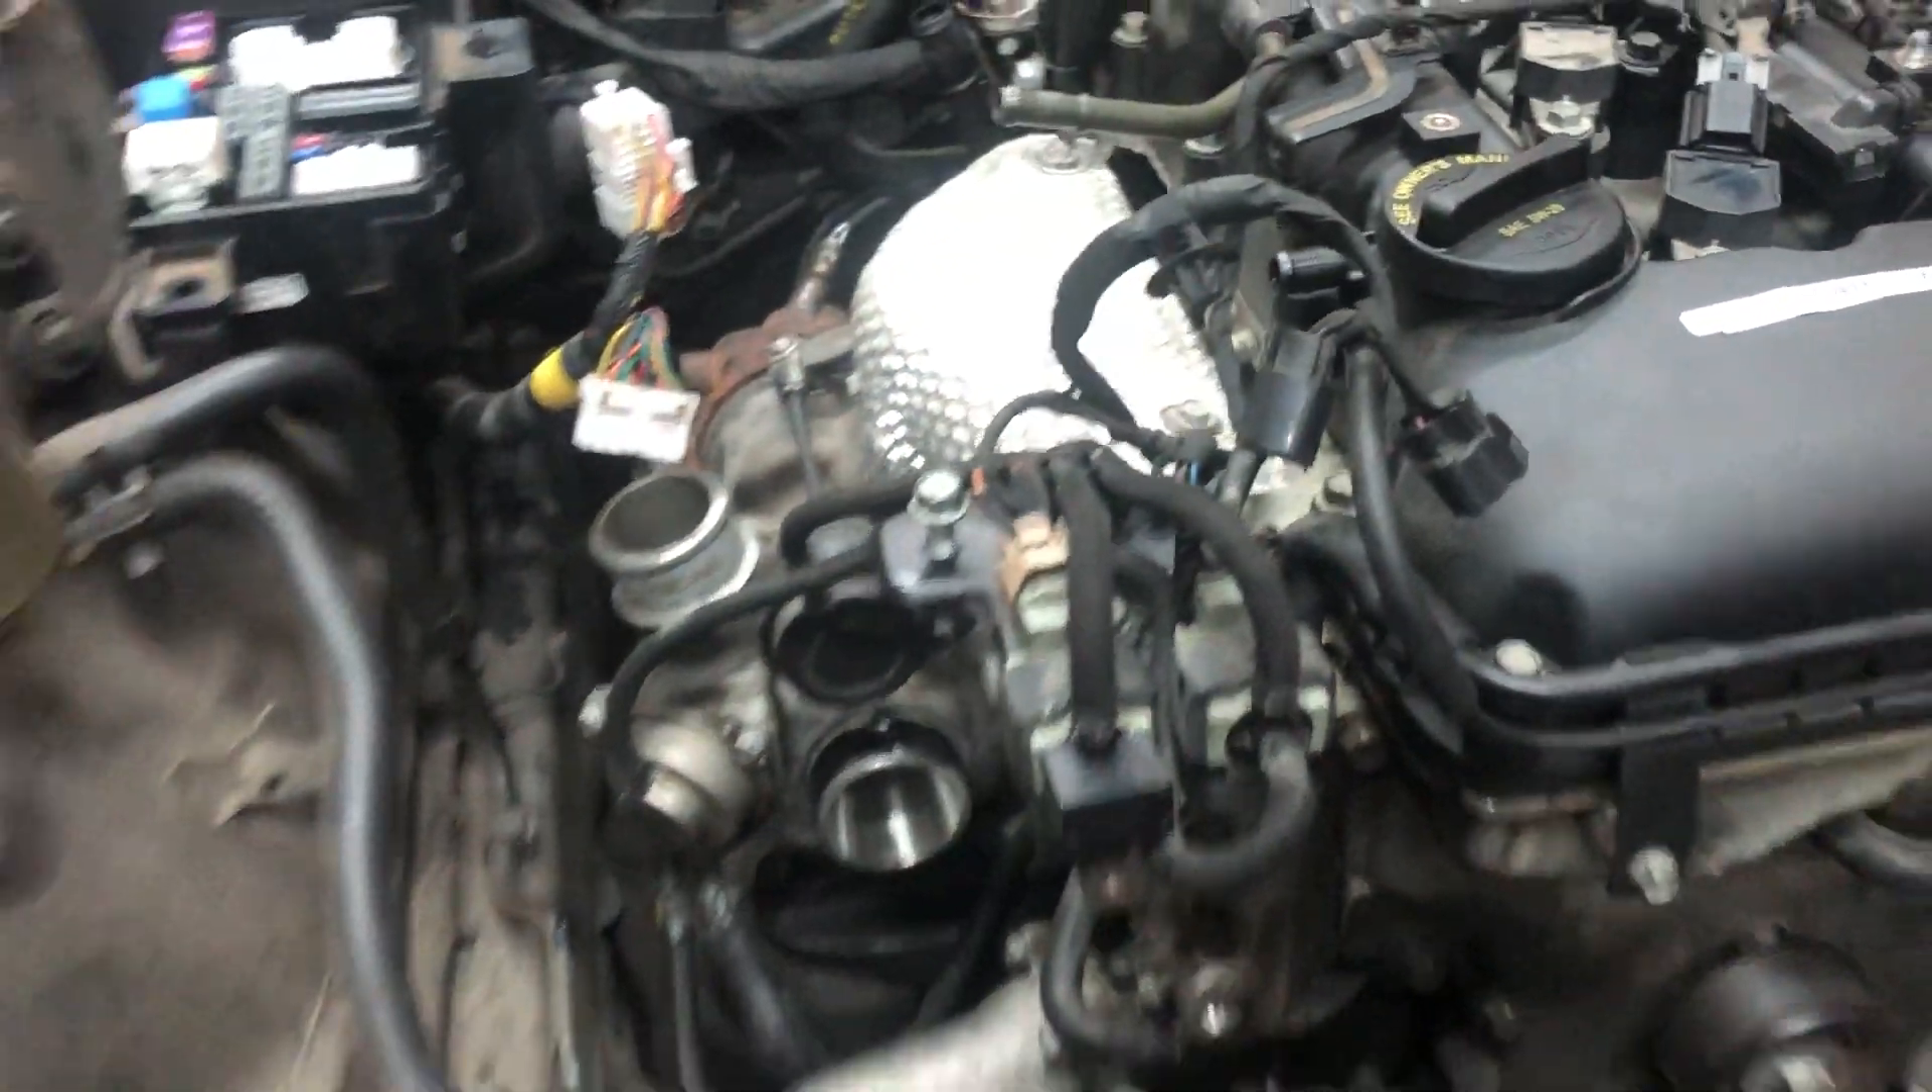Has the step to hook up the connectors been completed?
No.